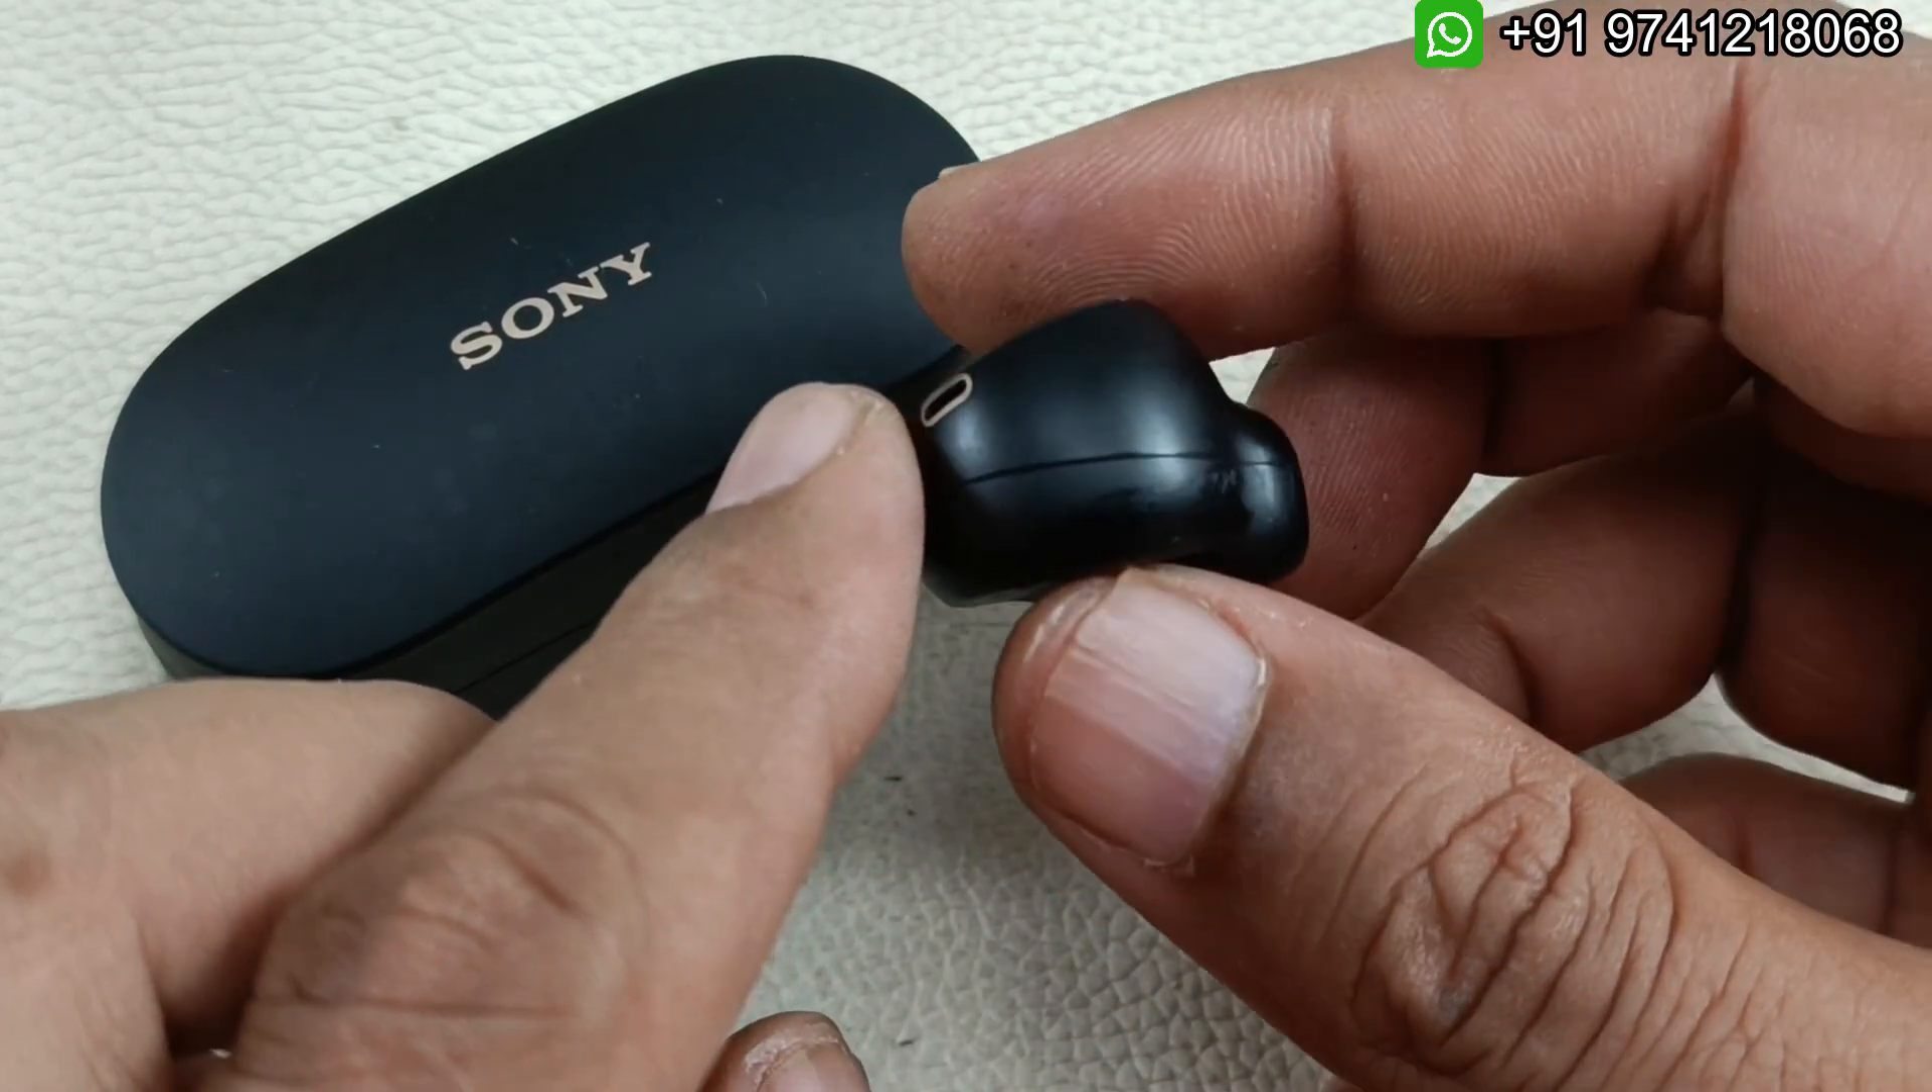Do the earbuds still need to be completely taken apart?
Yes.